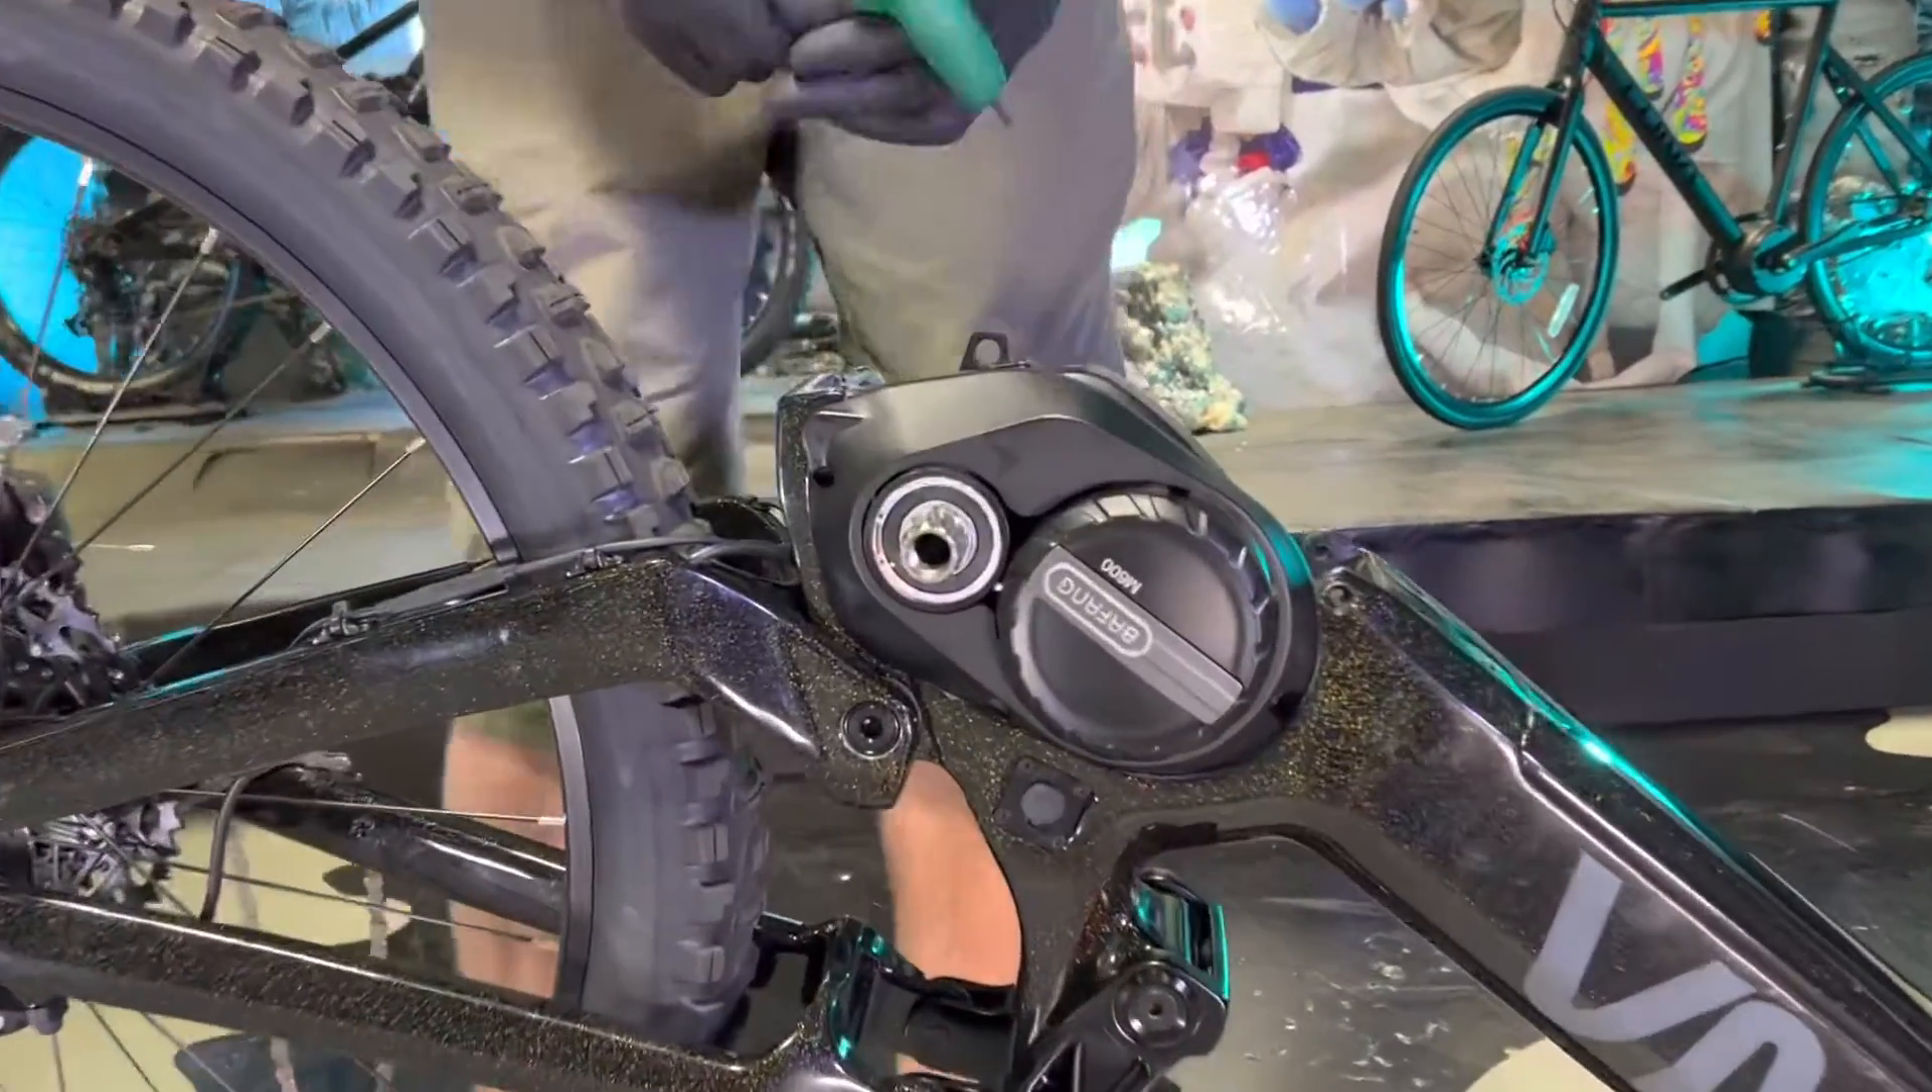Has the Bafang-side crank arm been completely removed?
Yes.